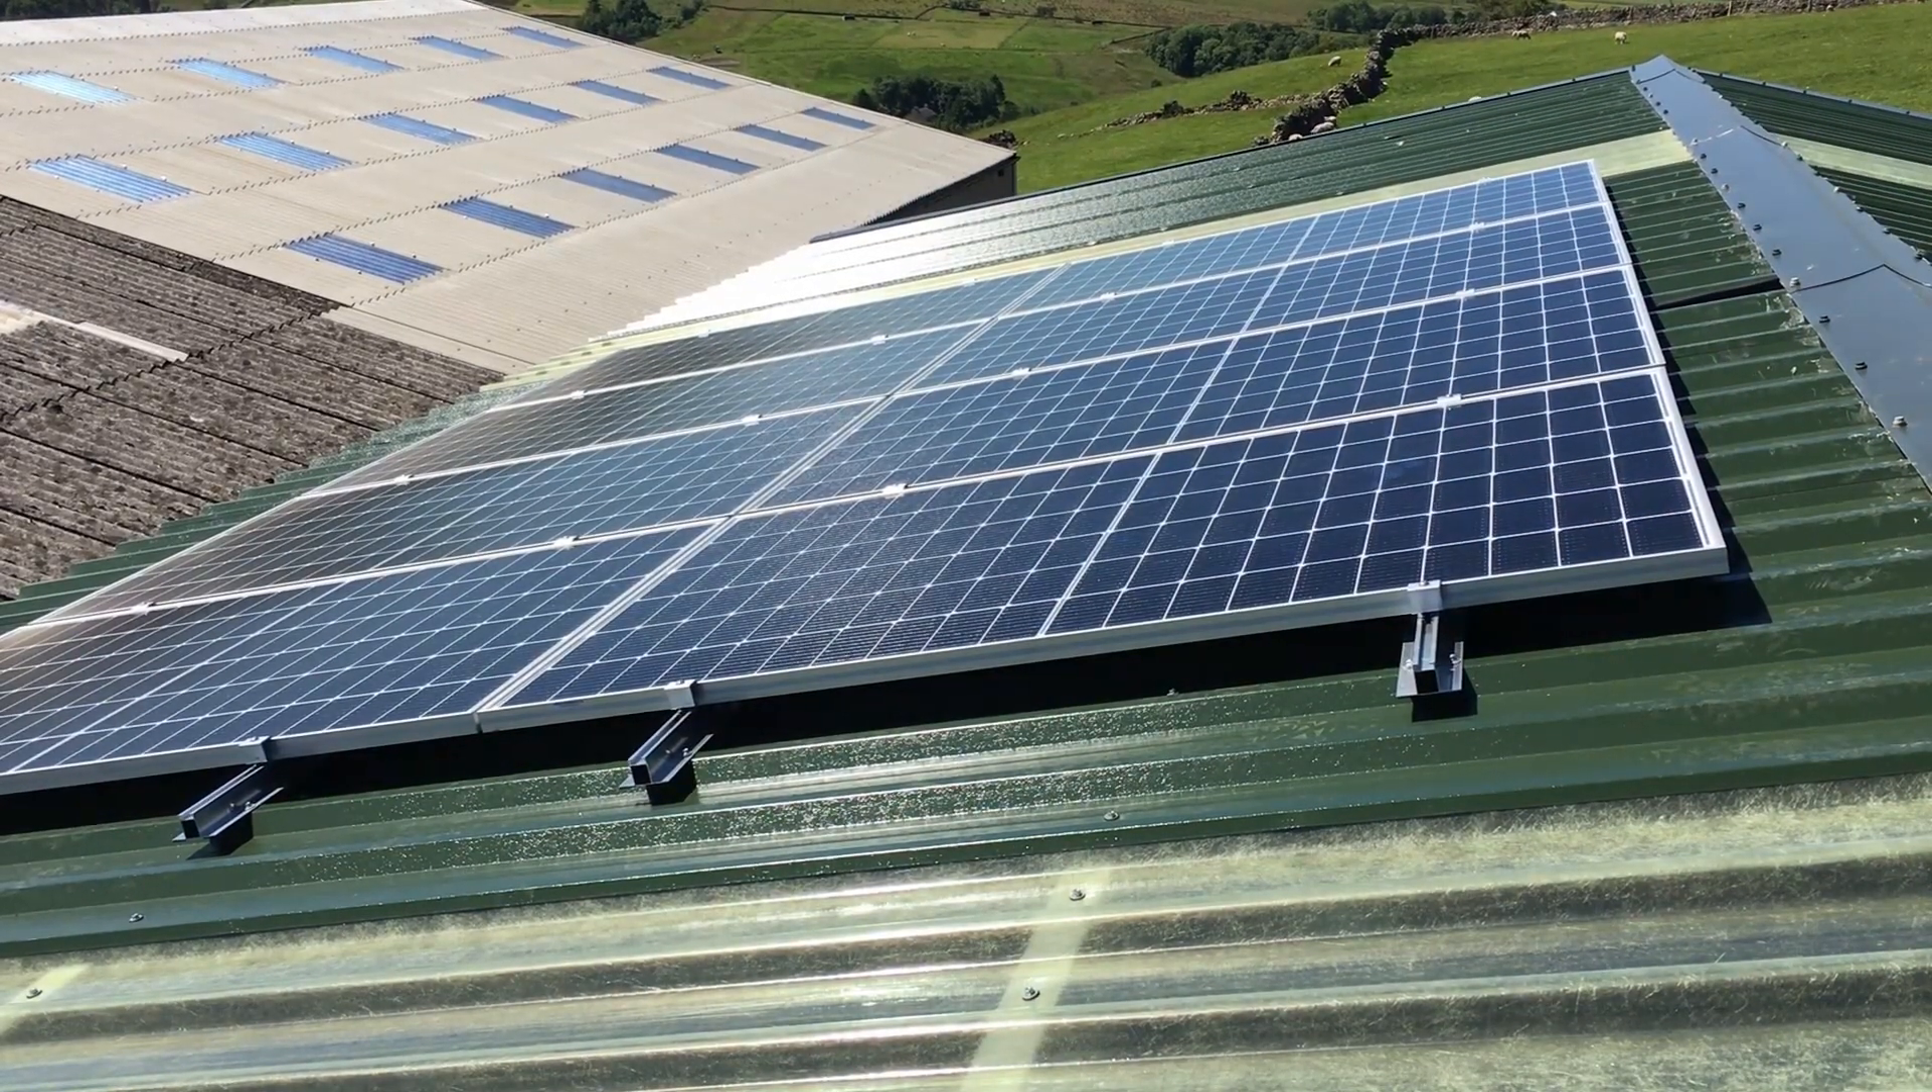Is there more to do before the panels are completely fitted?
No.